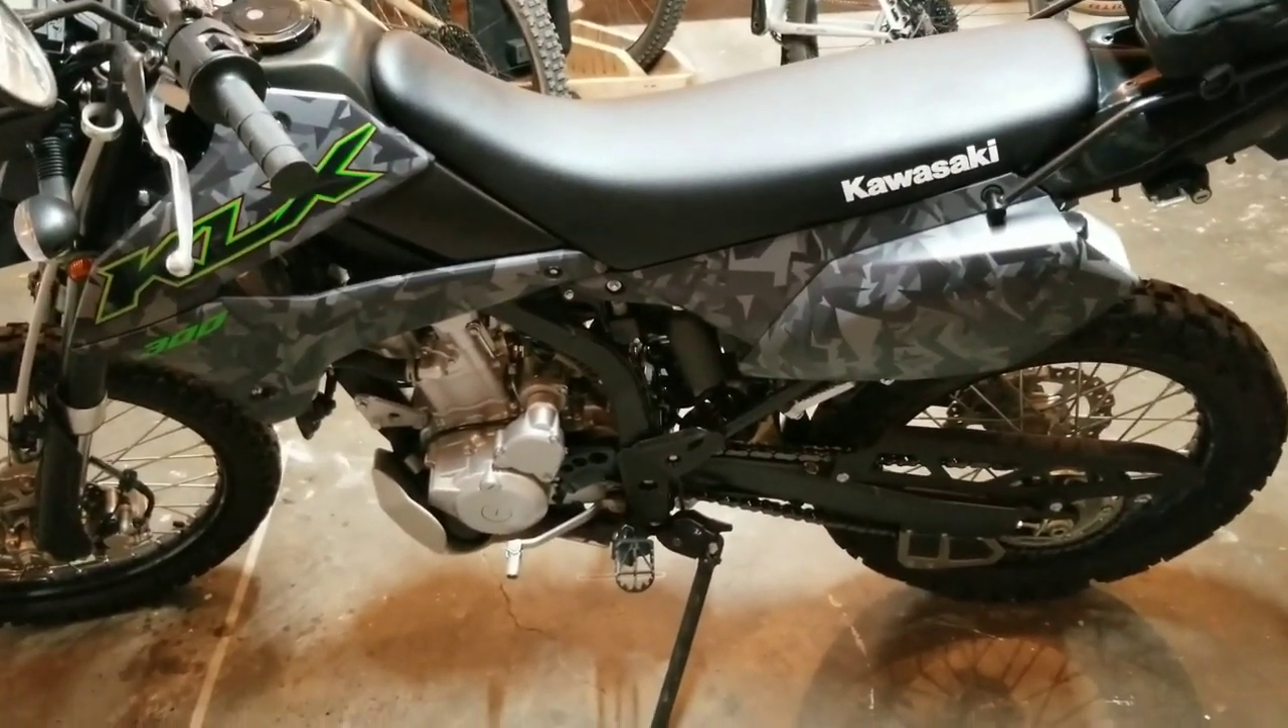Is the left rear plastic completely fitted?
Yes.